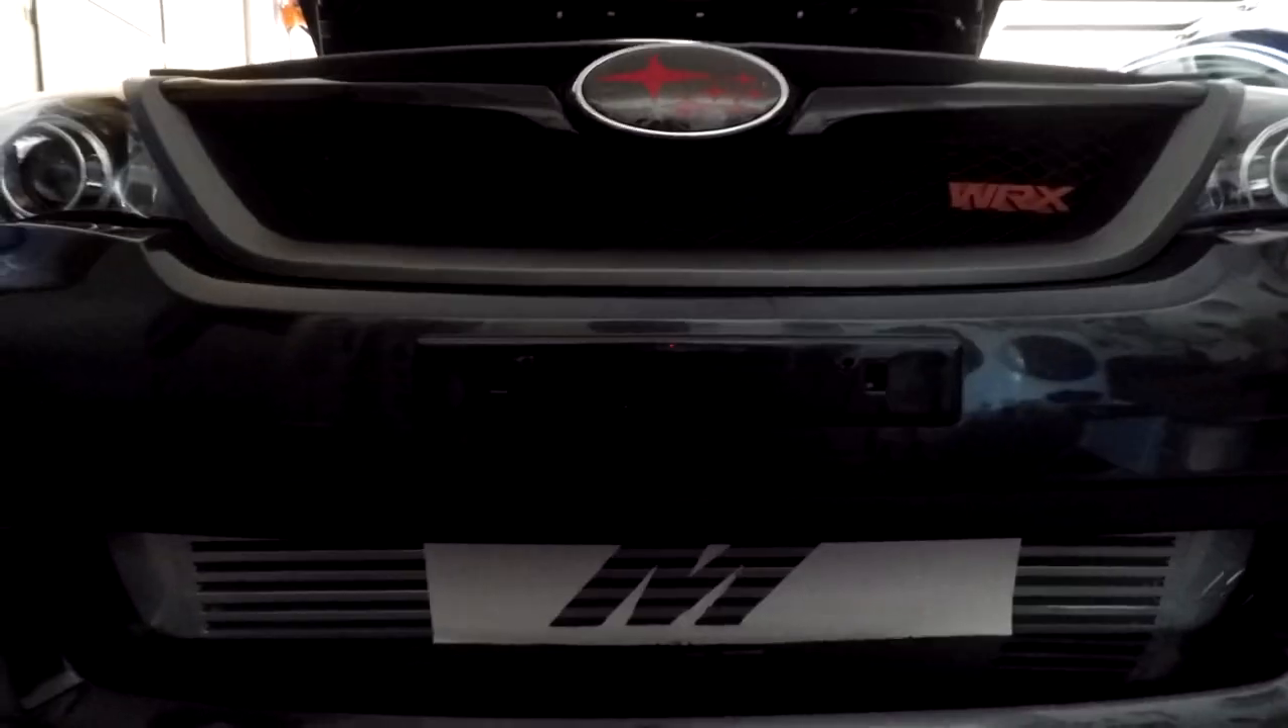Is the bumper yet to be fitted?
No.